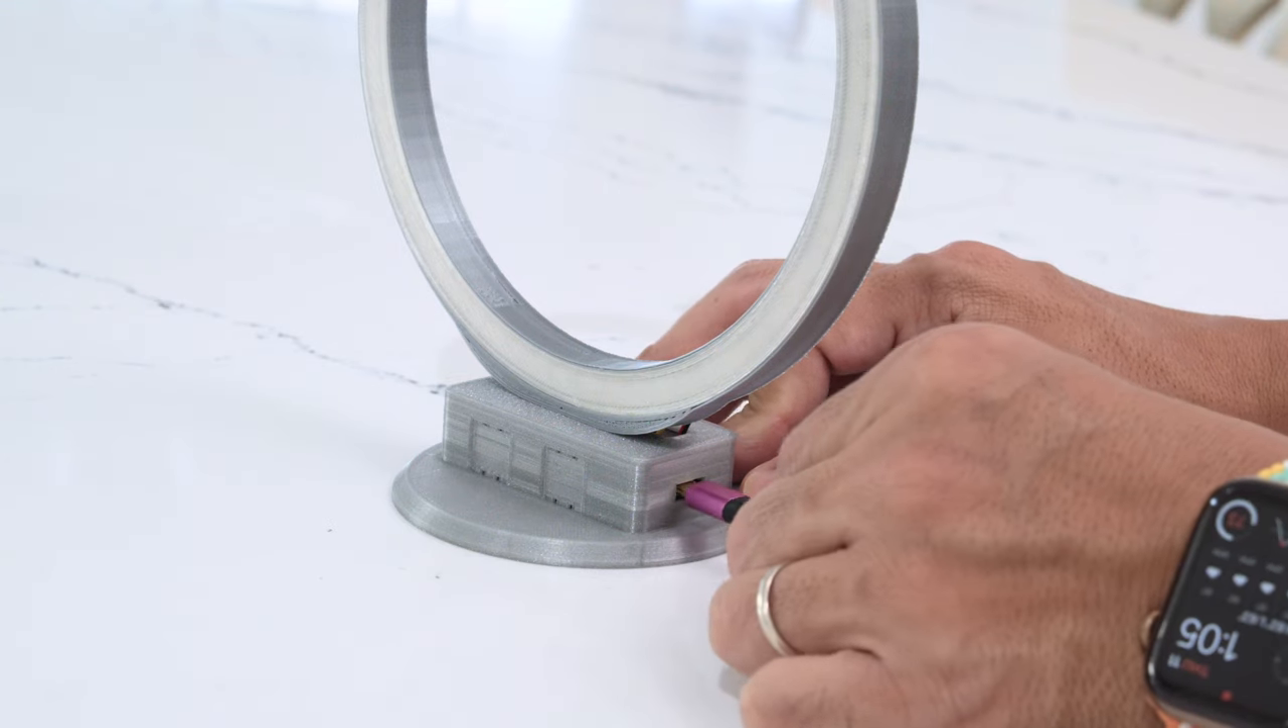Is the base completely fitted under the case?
Yes.